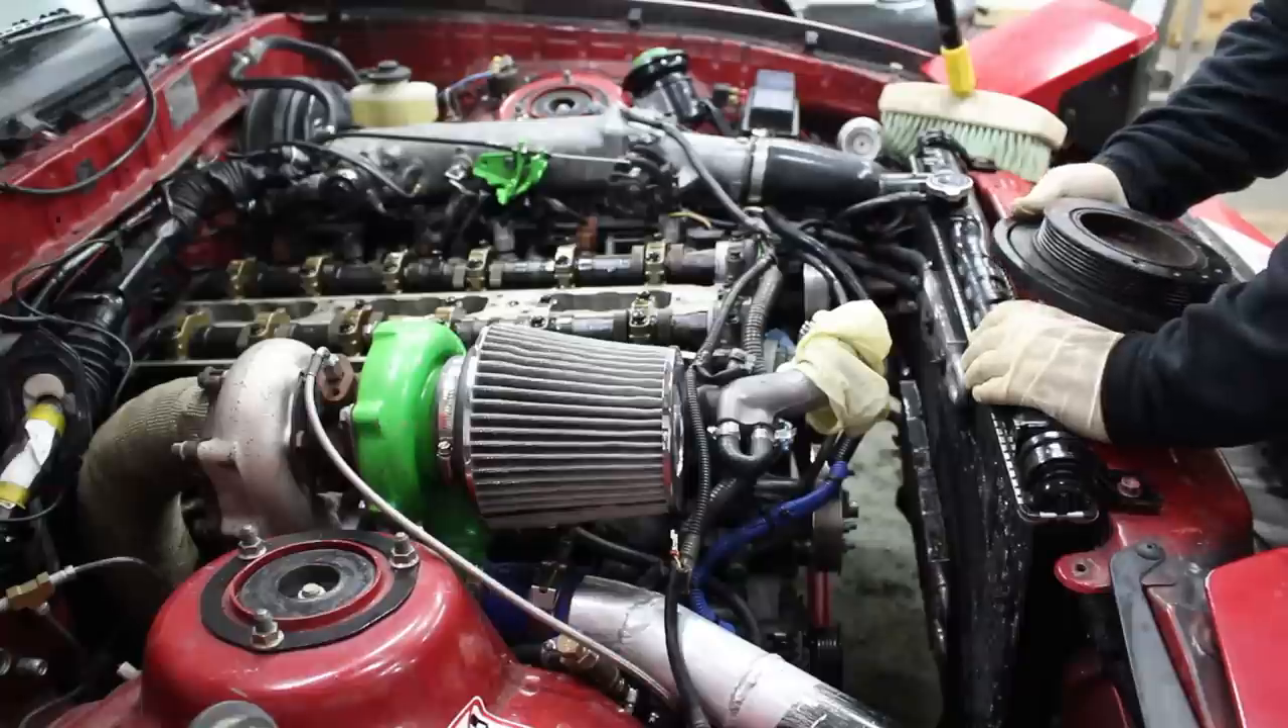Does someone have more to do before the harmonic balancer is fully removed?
No.